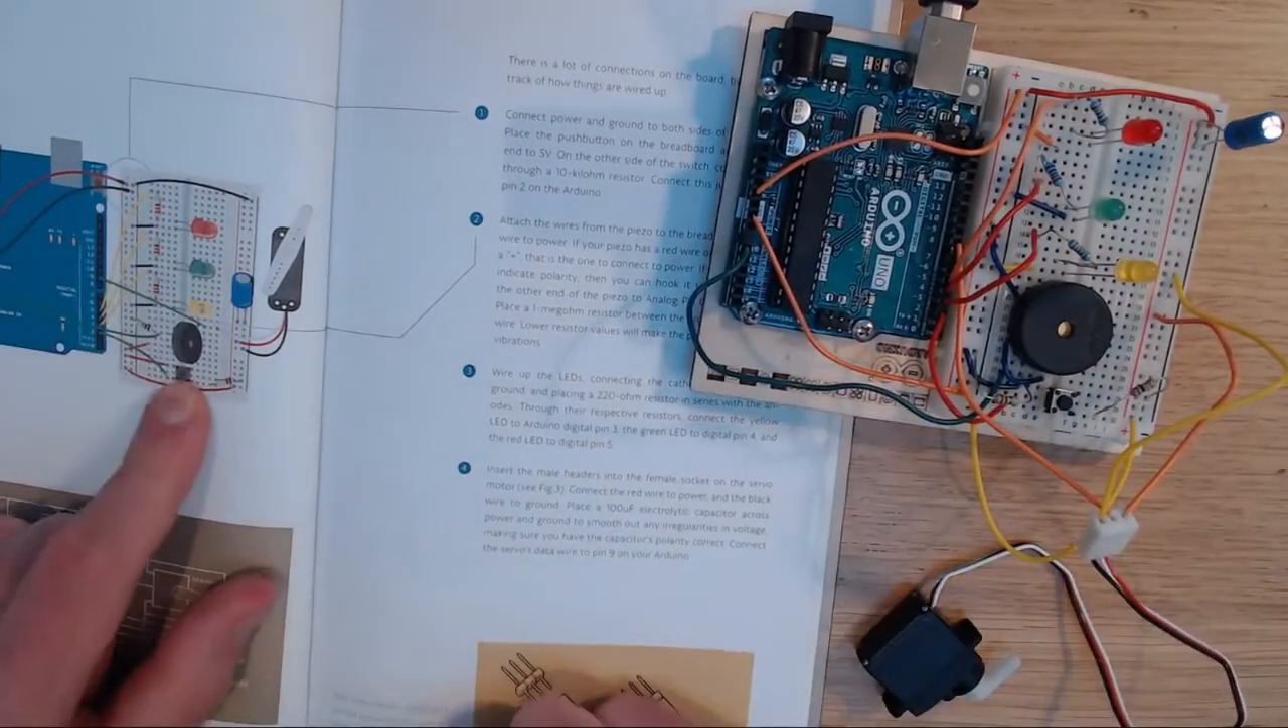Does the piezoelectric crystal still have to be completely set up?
No.